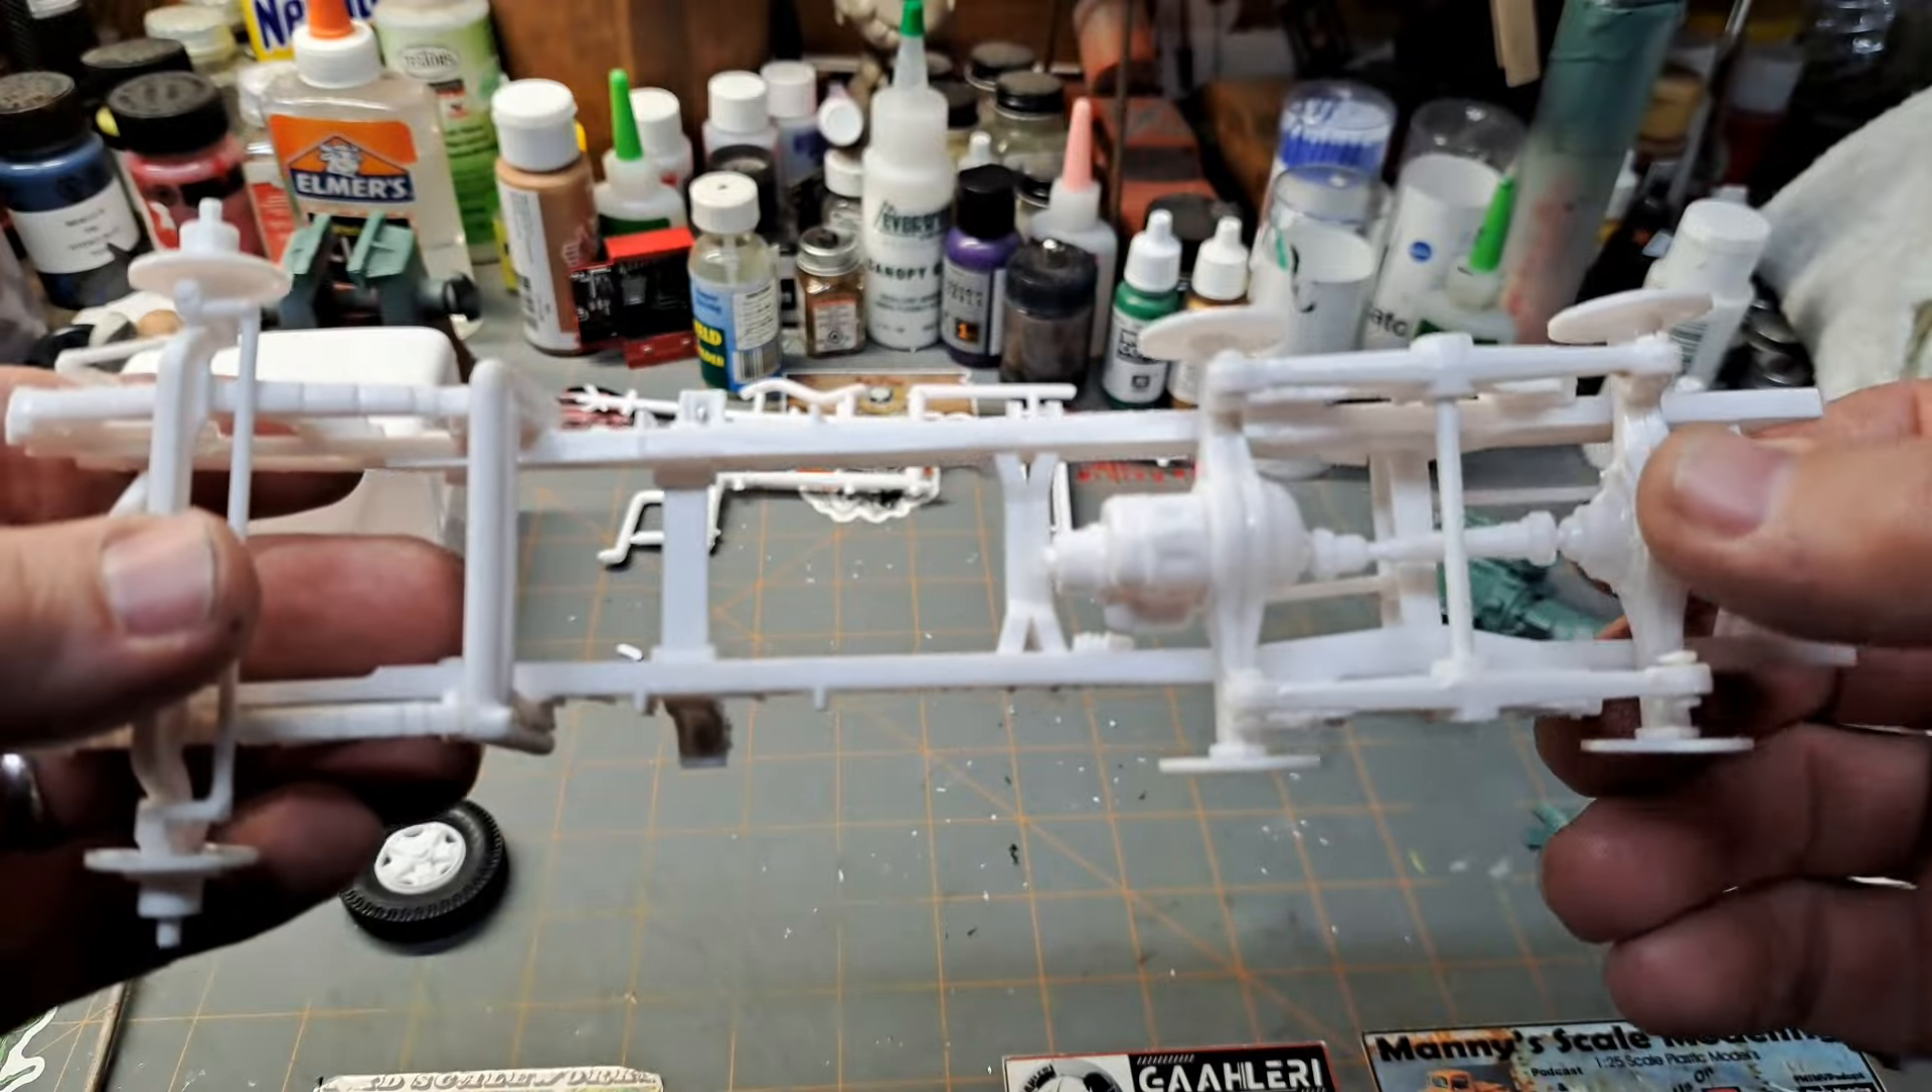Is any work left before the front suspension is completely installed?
No.